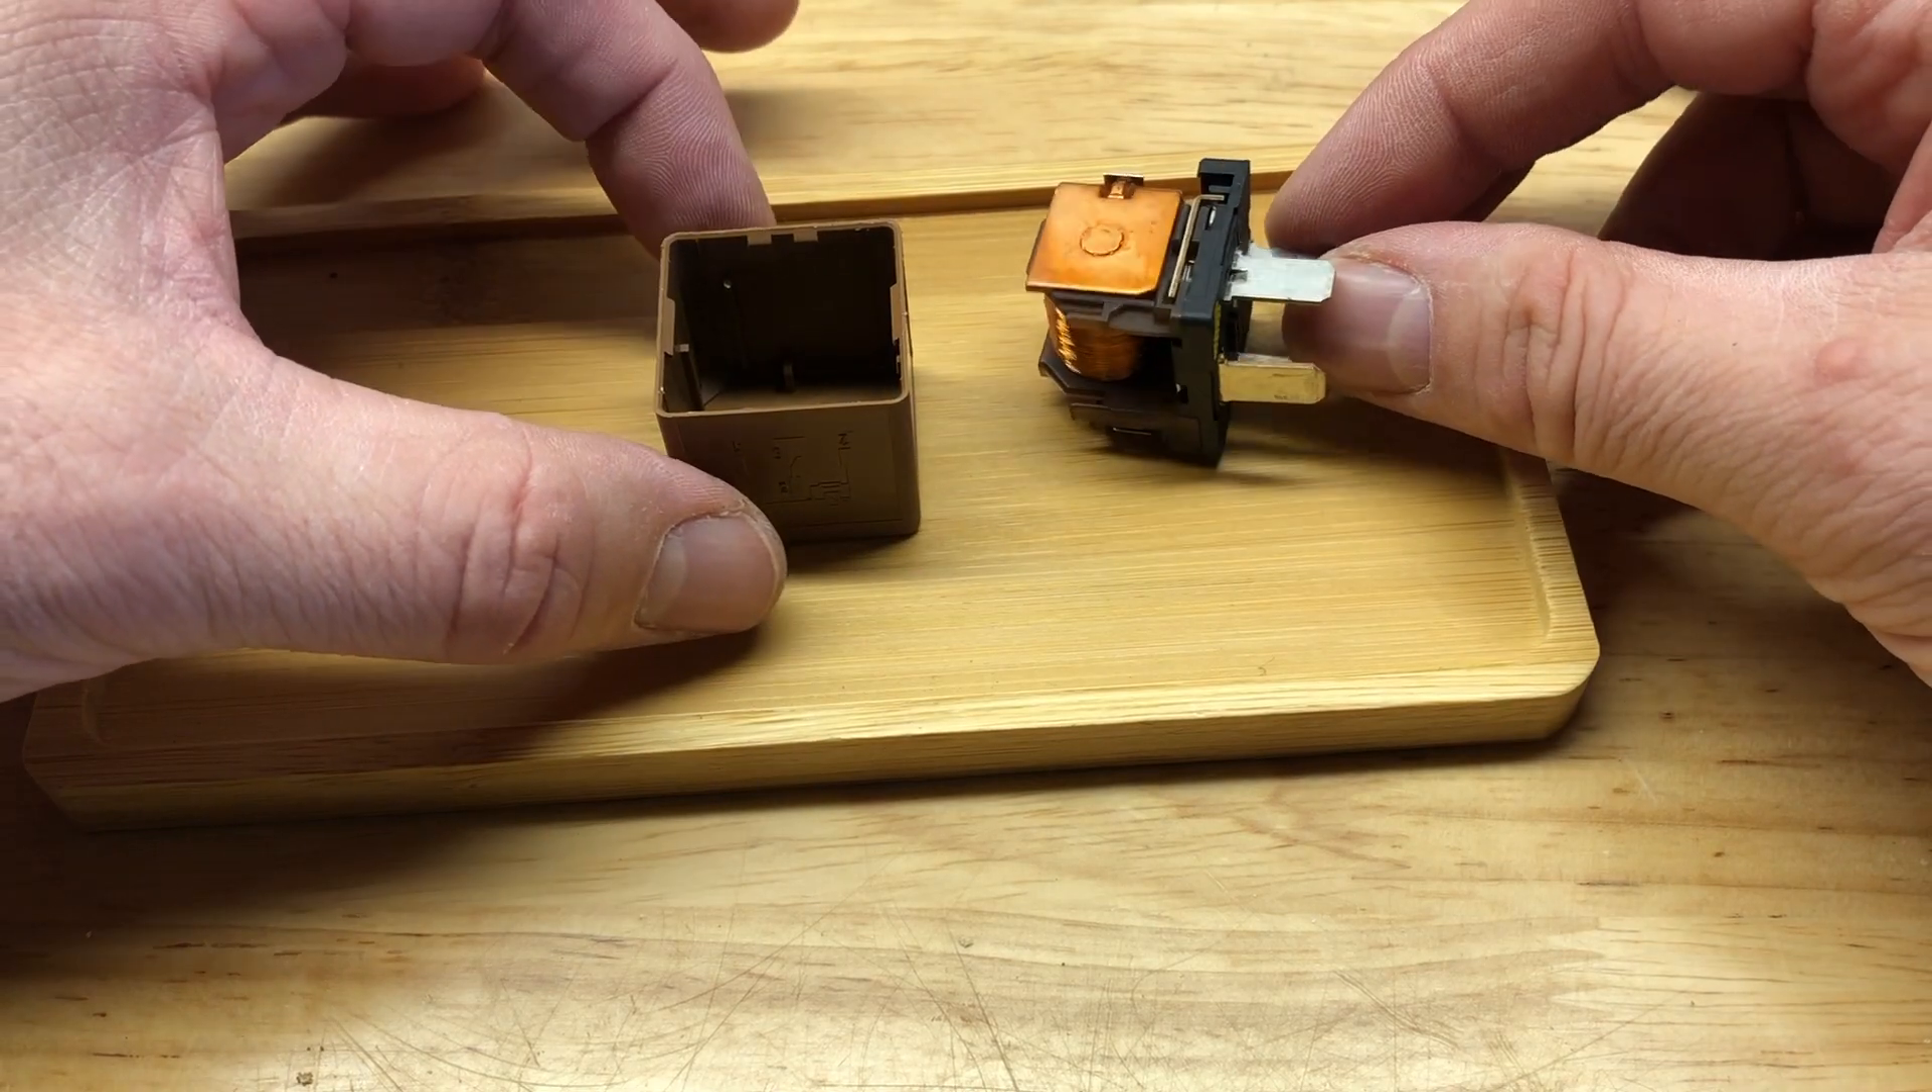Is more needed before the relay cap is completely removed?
No.